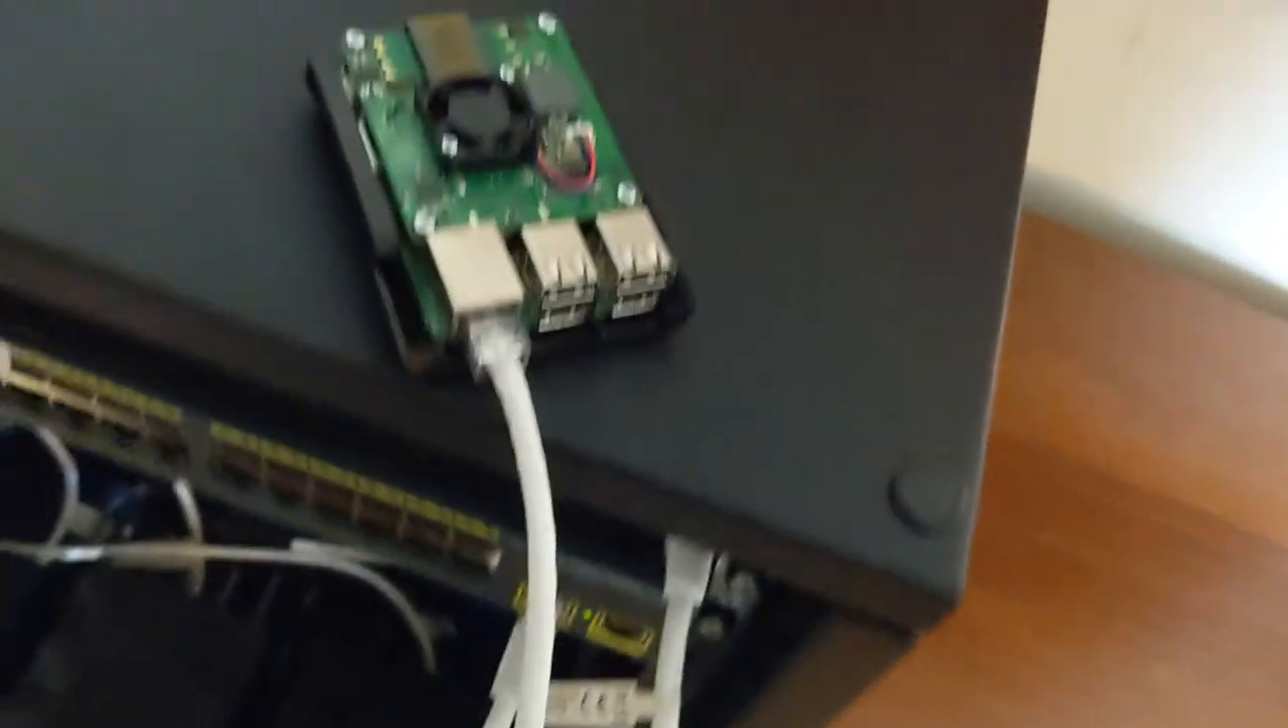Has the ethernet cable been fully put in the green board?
Yes.